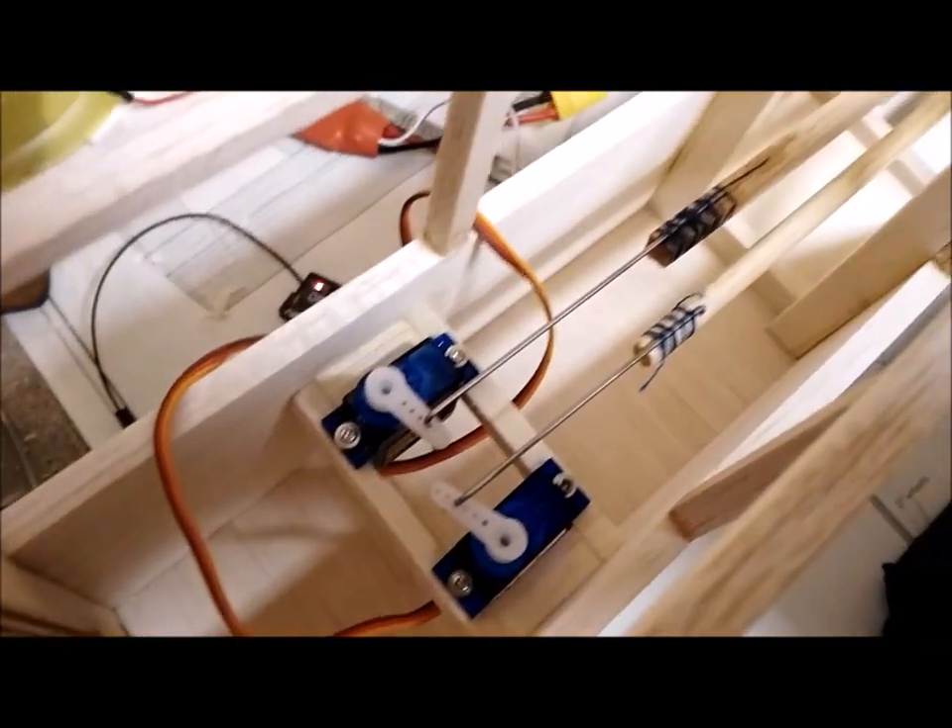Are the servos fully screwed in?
Yes.